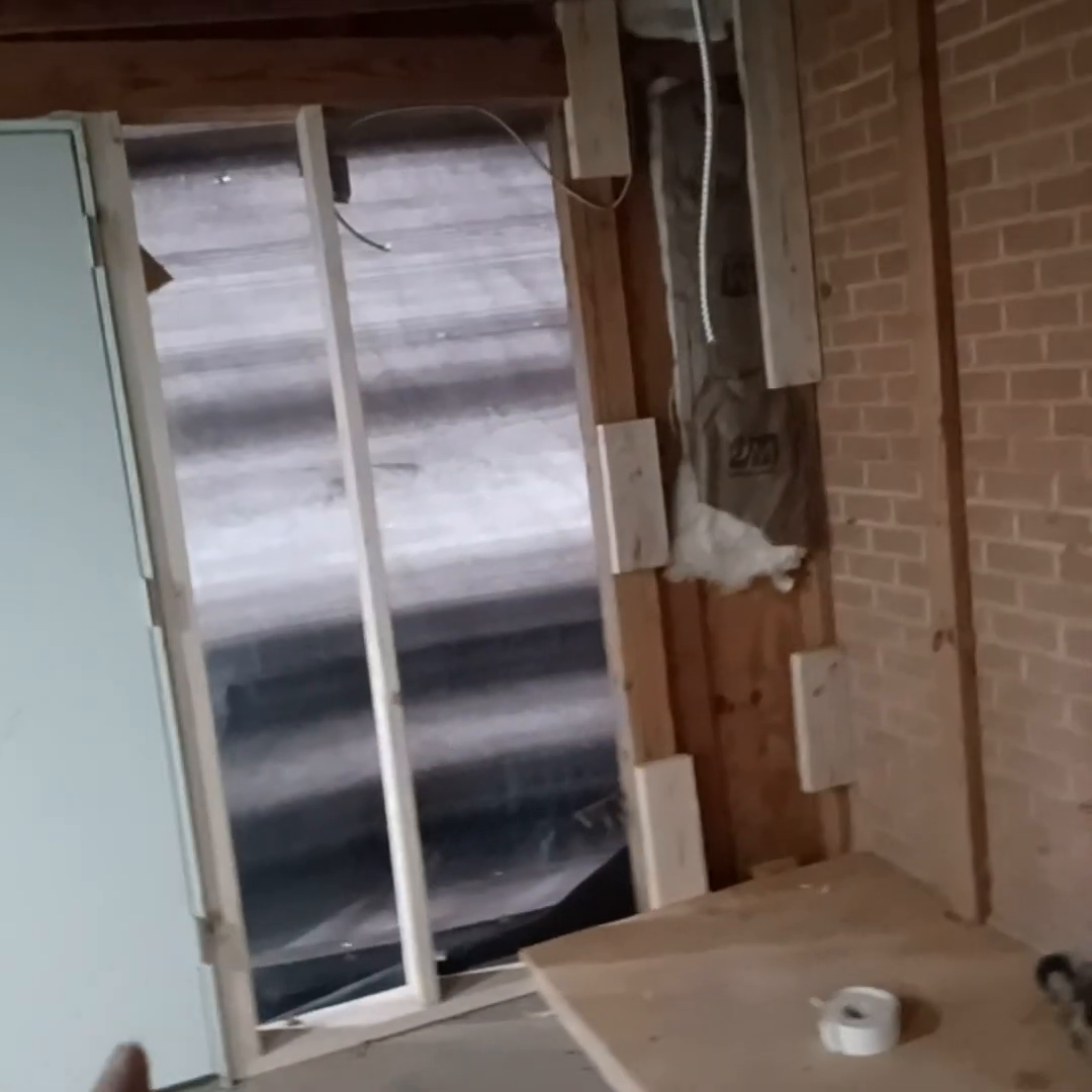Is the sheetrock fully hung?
No.